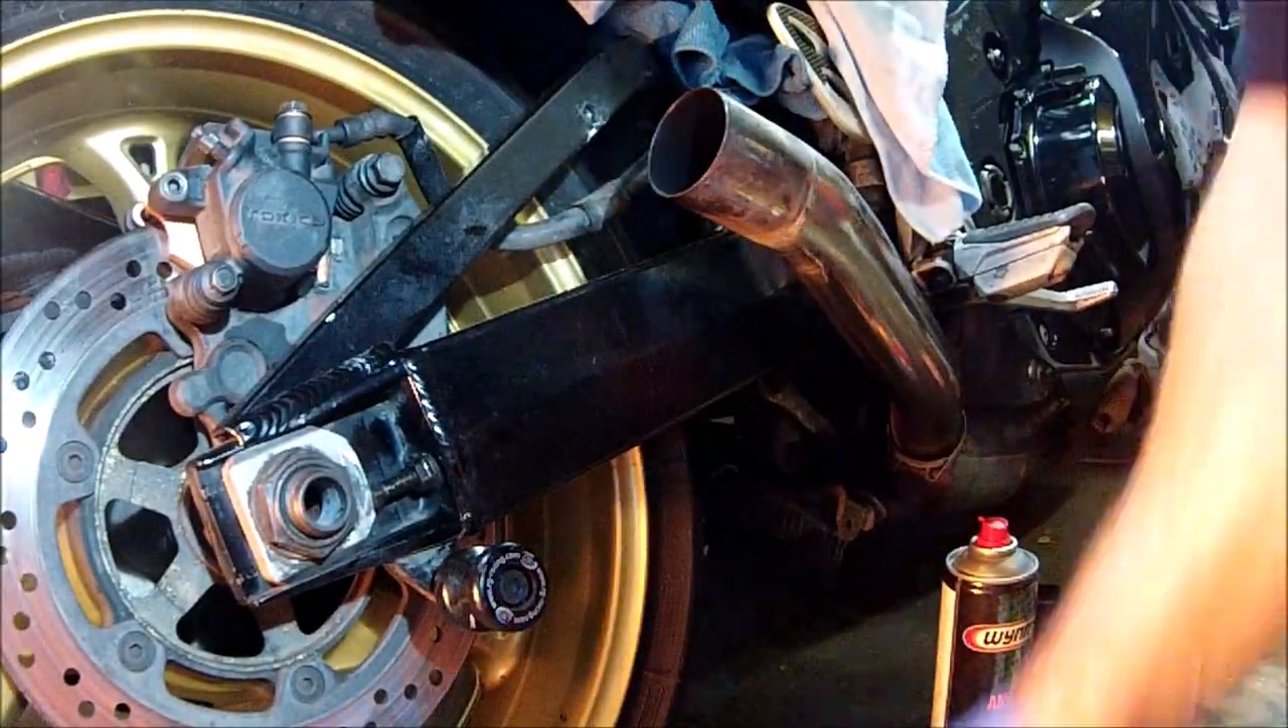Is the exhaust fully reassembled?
No.